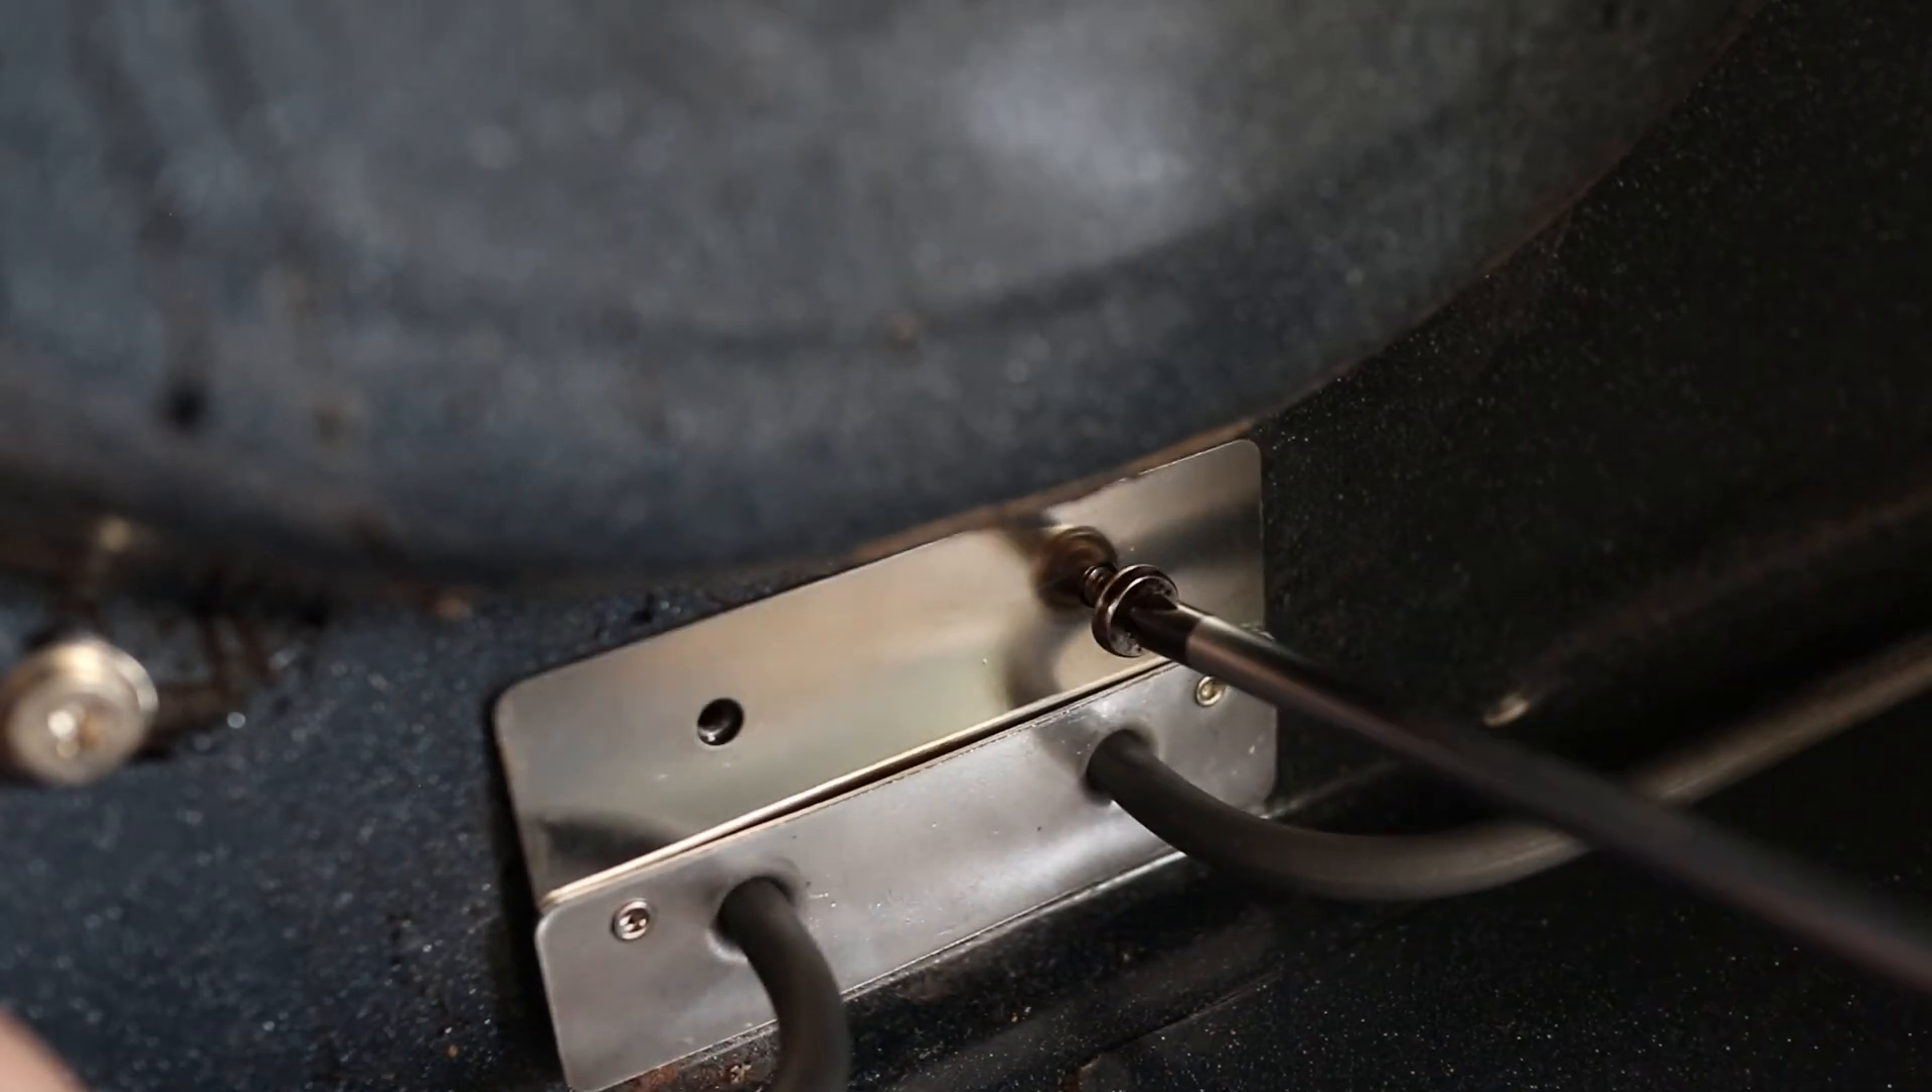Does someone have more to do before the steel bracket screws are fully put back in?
Yes.